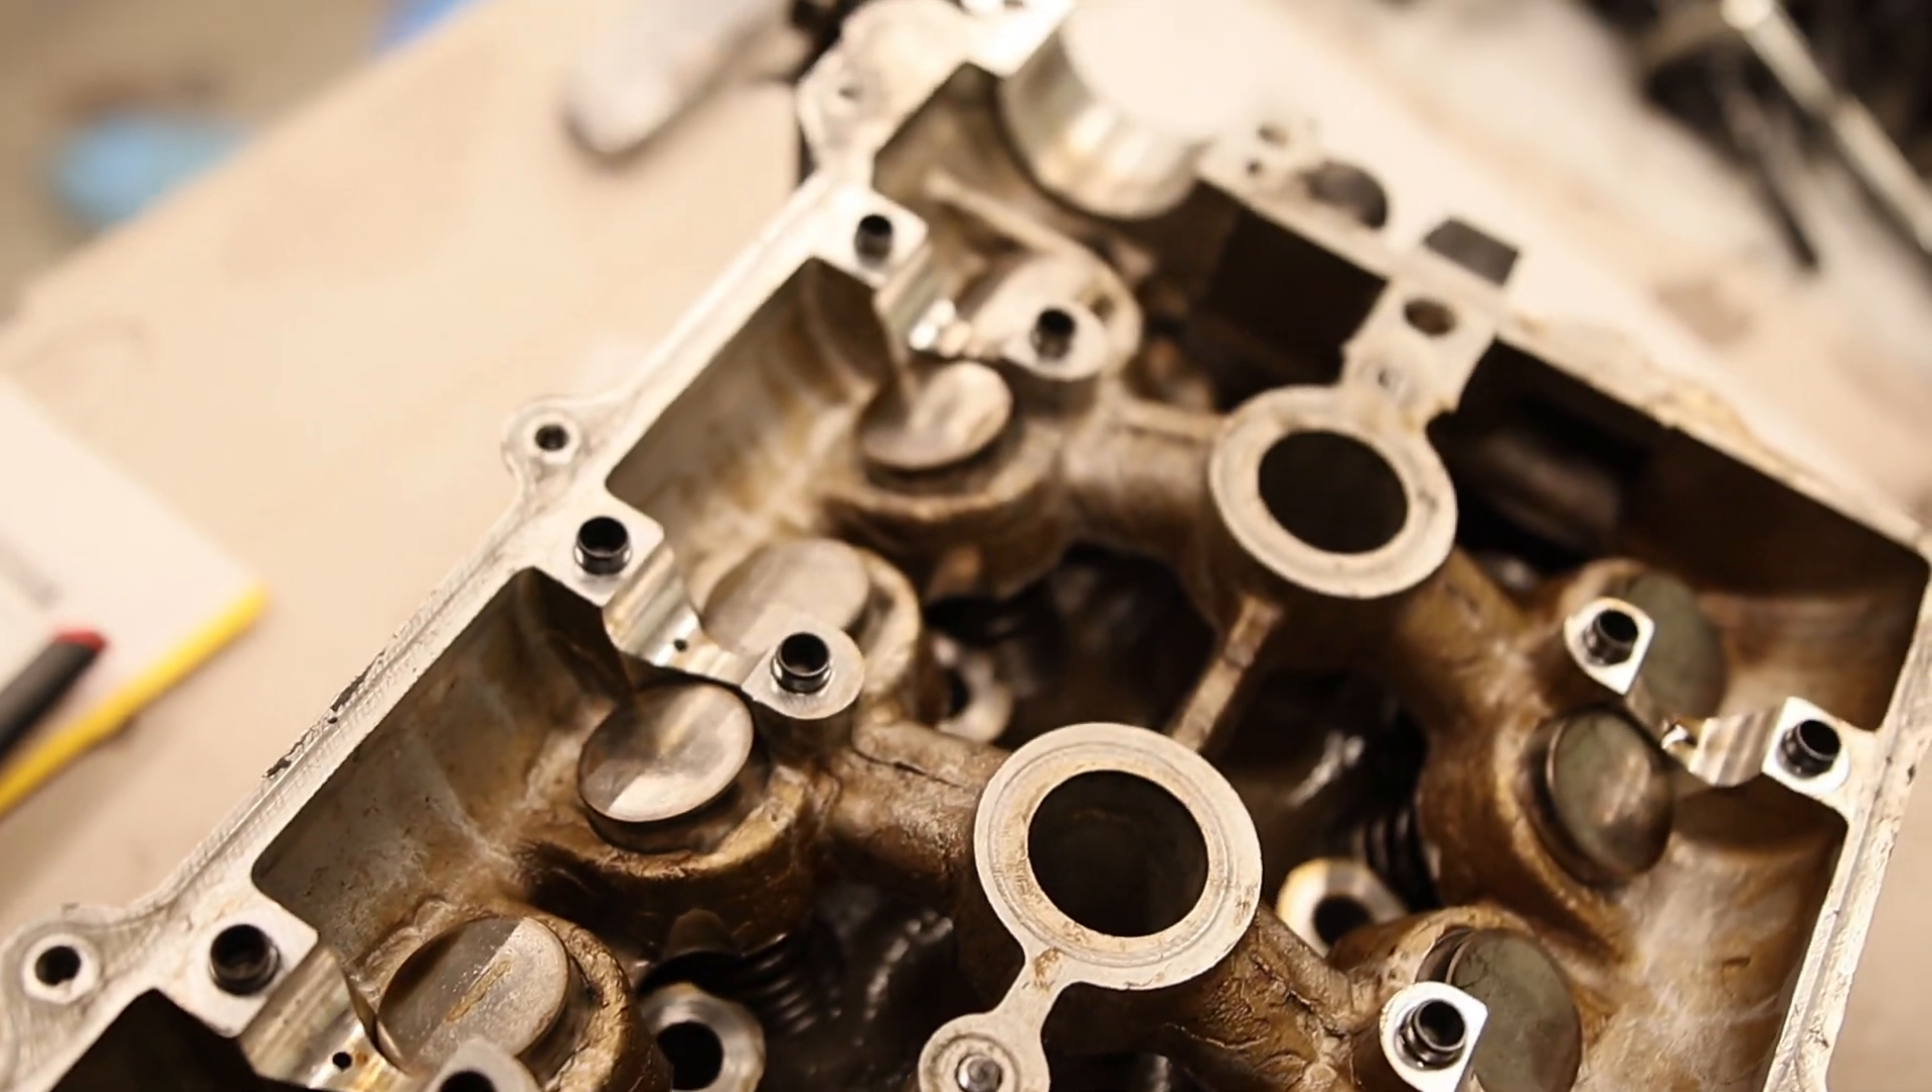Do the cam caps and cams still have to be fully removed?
No.